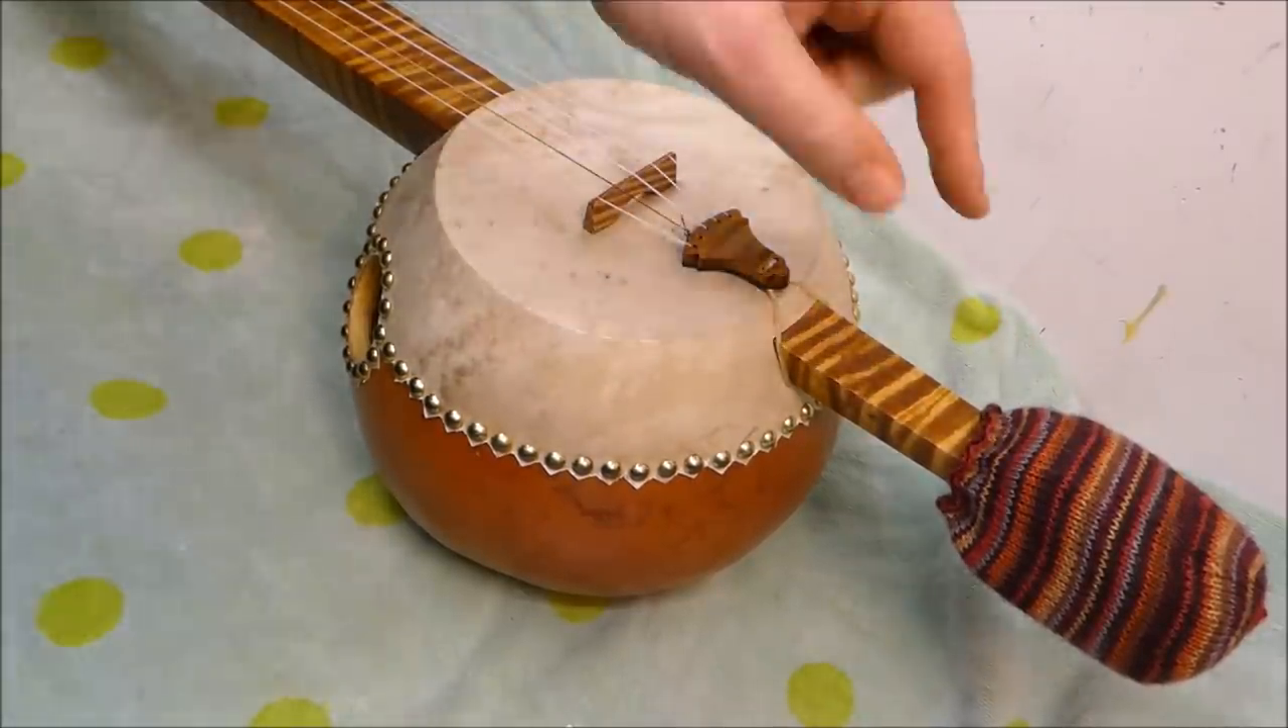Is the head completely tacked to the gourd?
Yes.